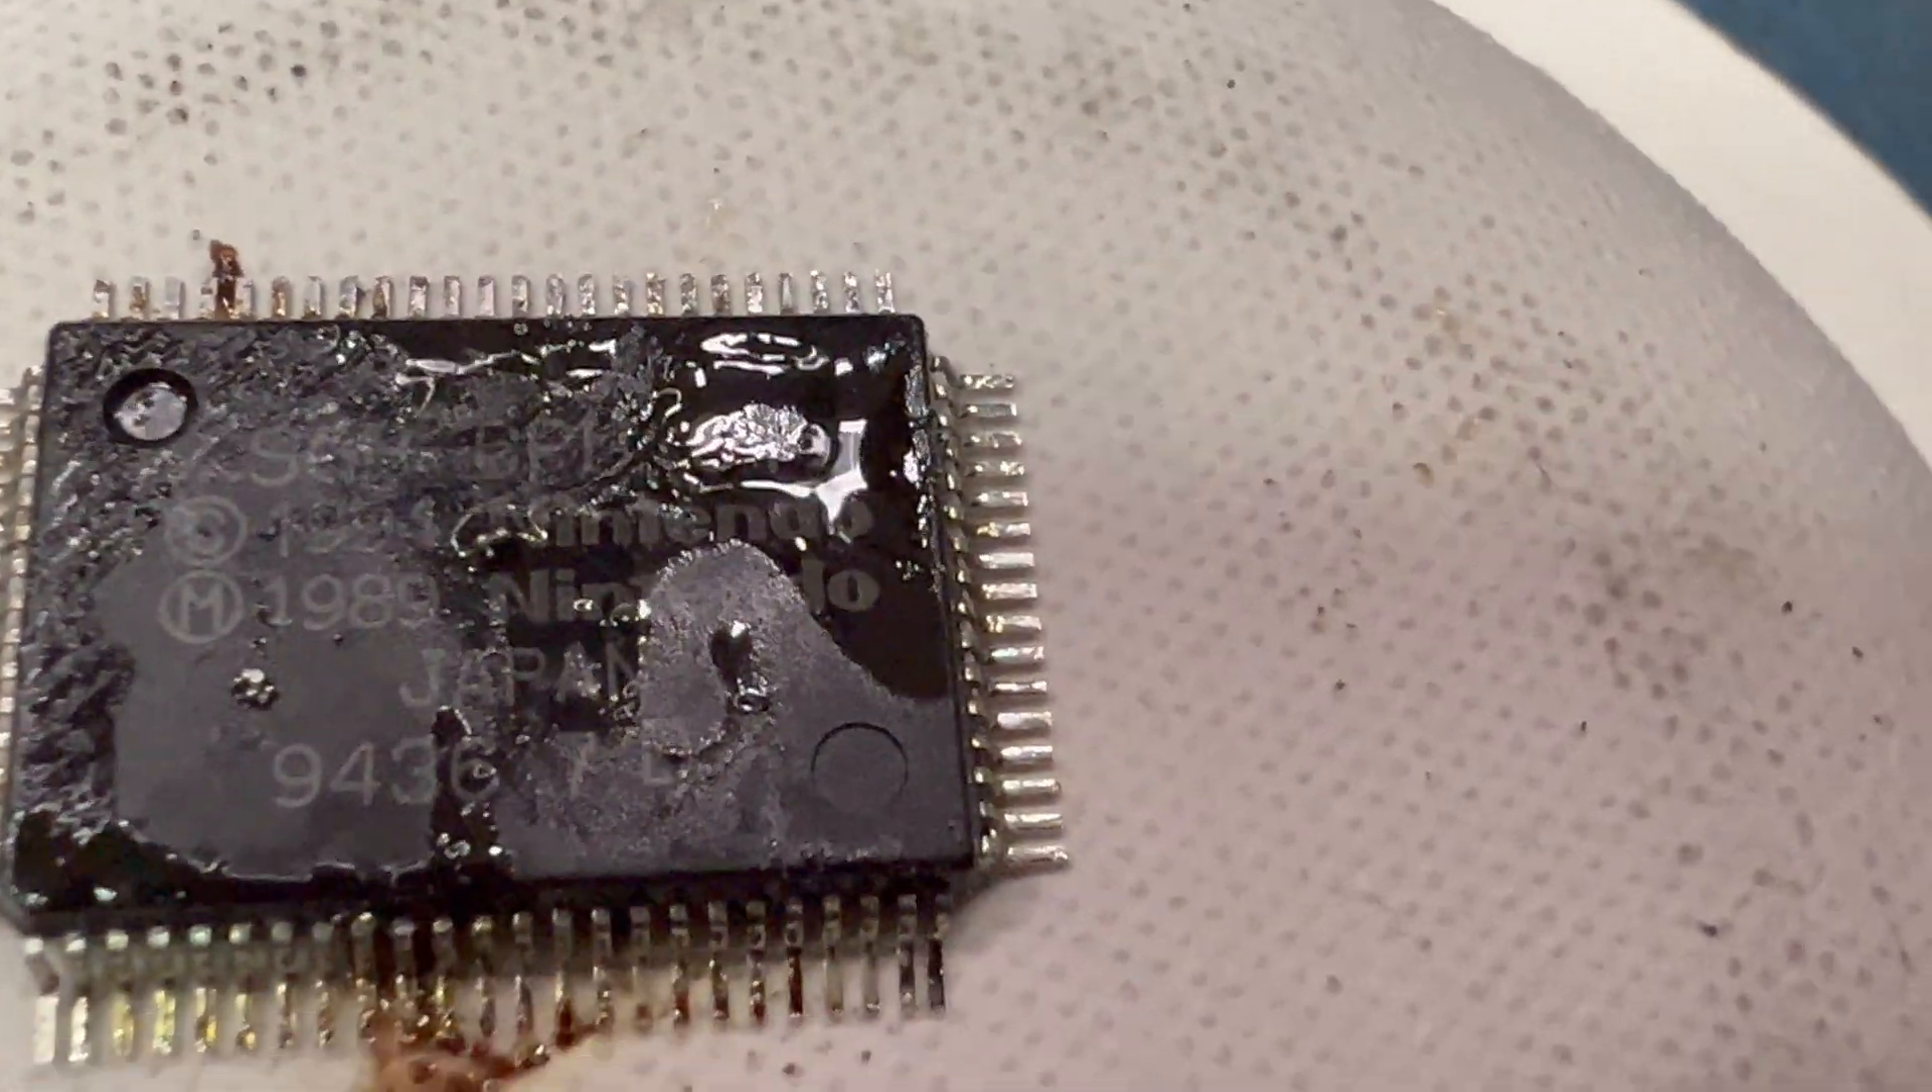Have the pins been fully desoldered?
Yes.